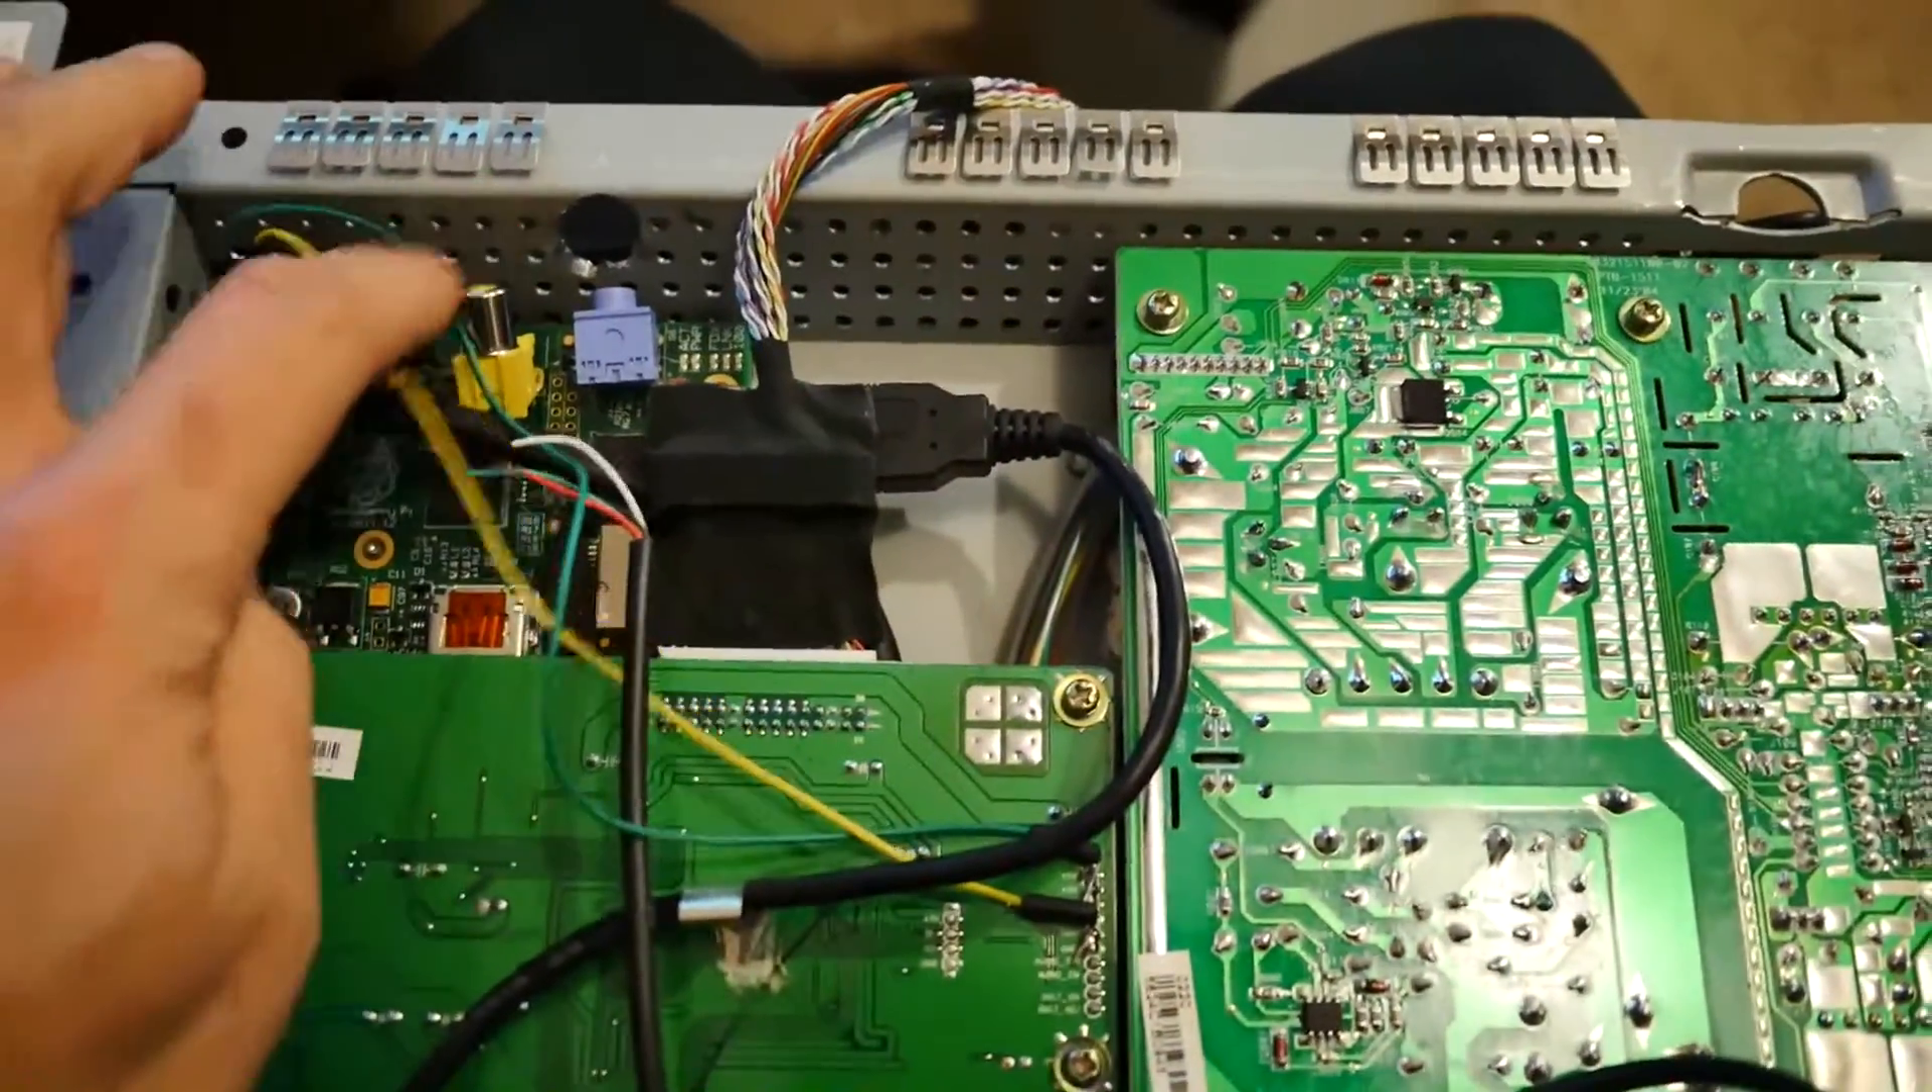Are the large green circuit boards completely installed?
Yes.